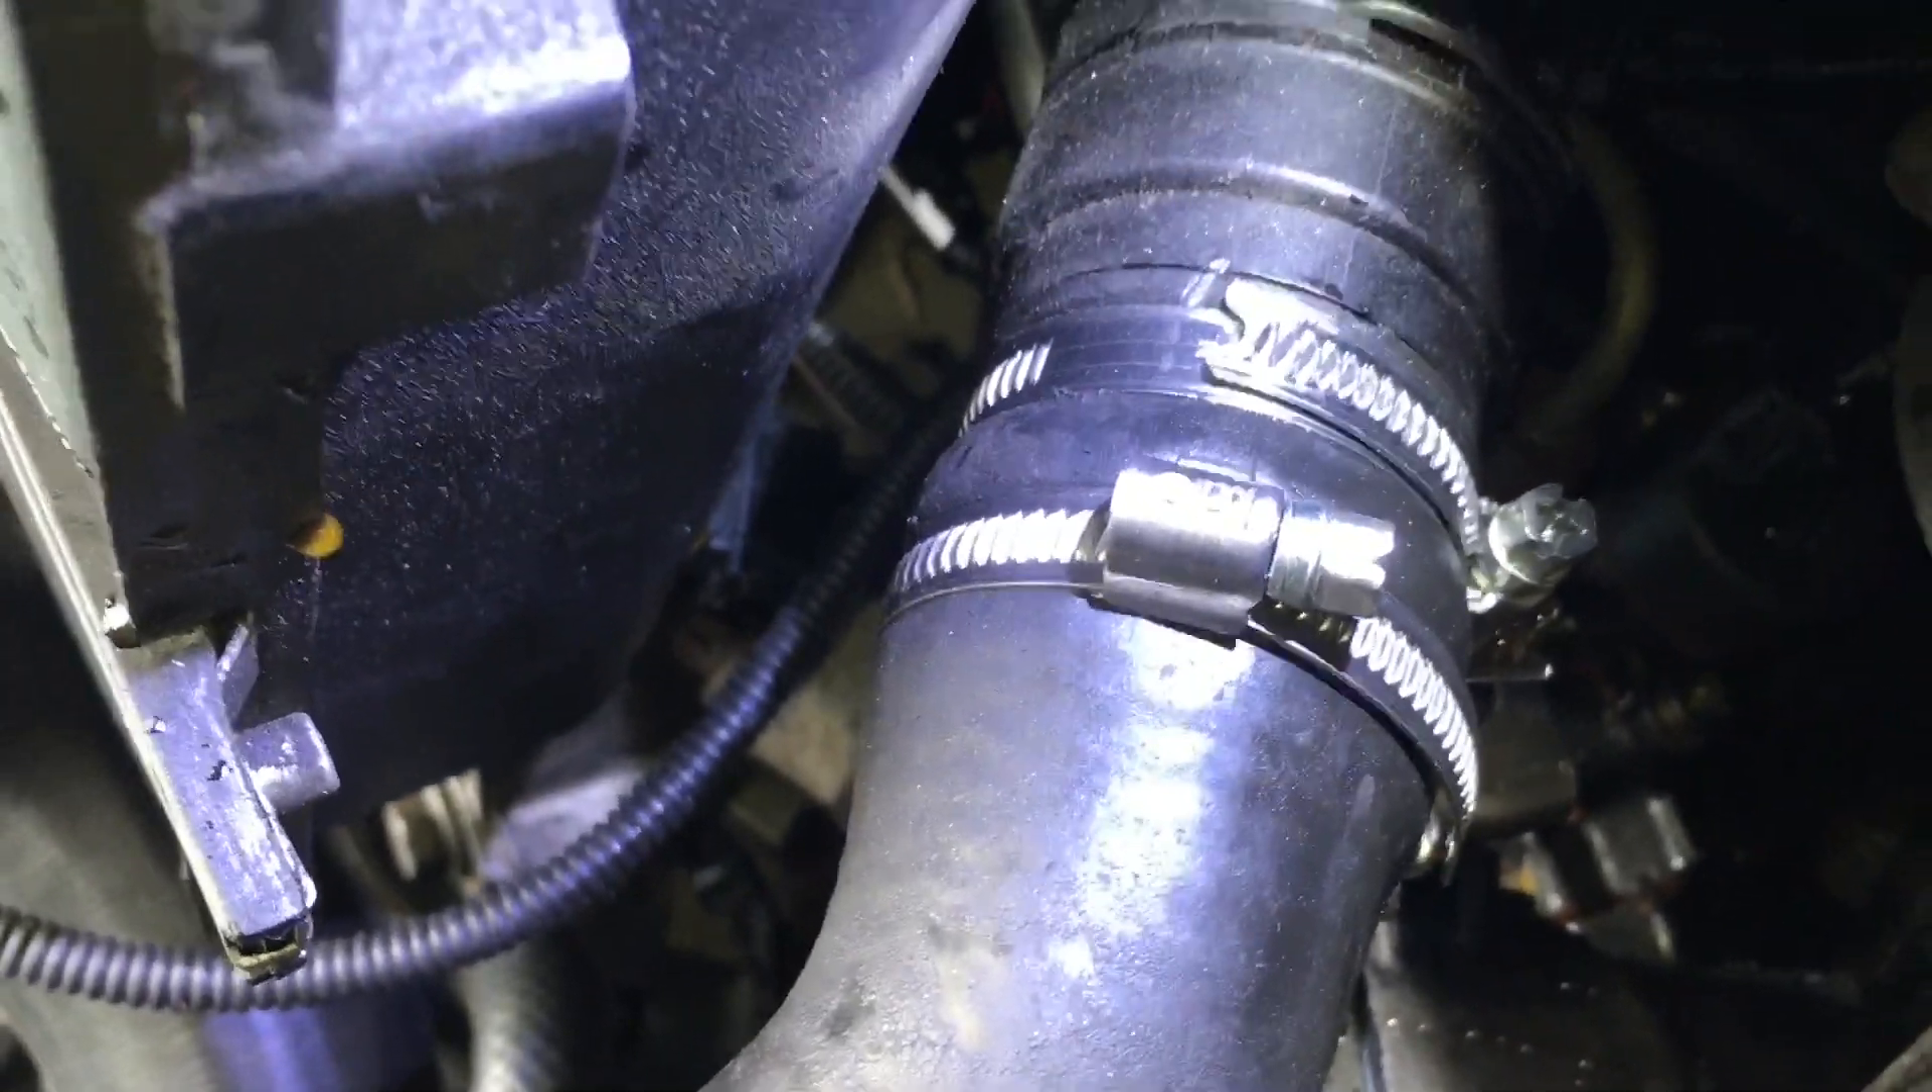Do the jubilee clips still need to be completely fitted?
No.